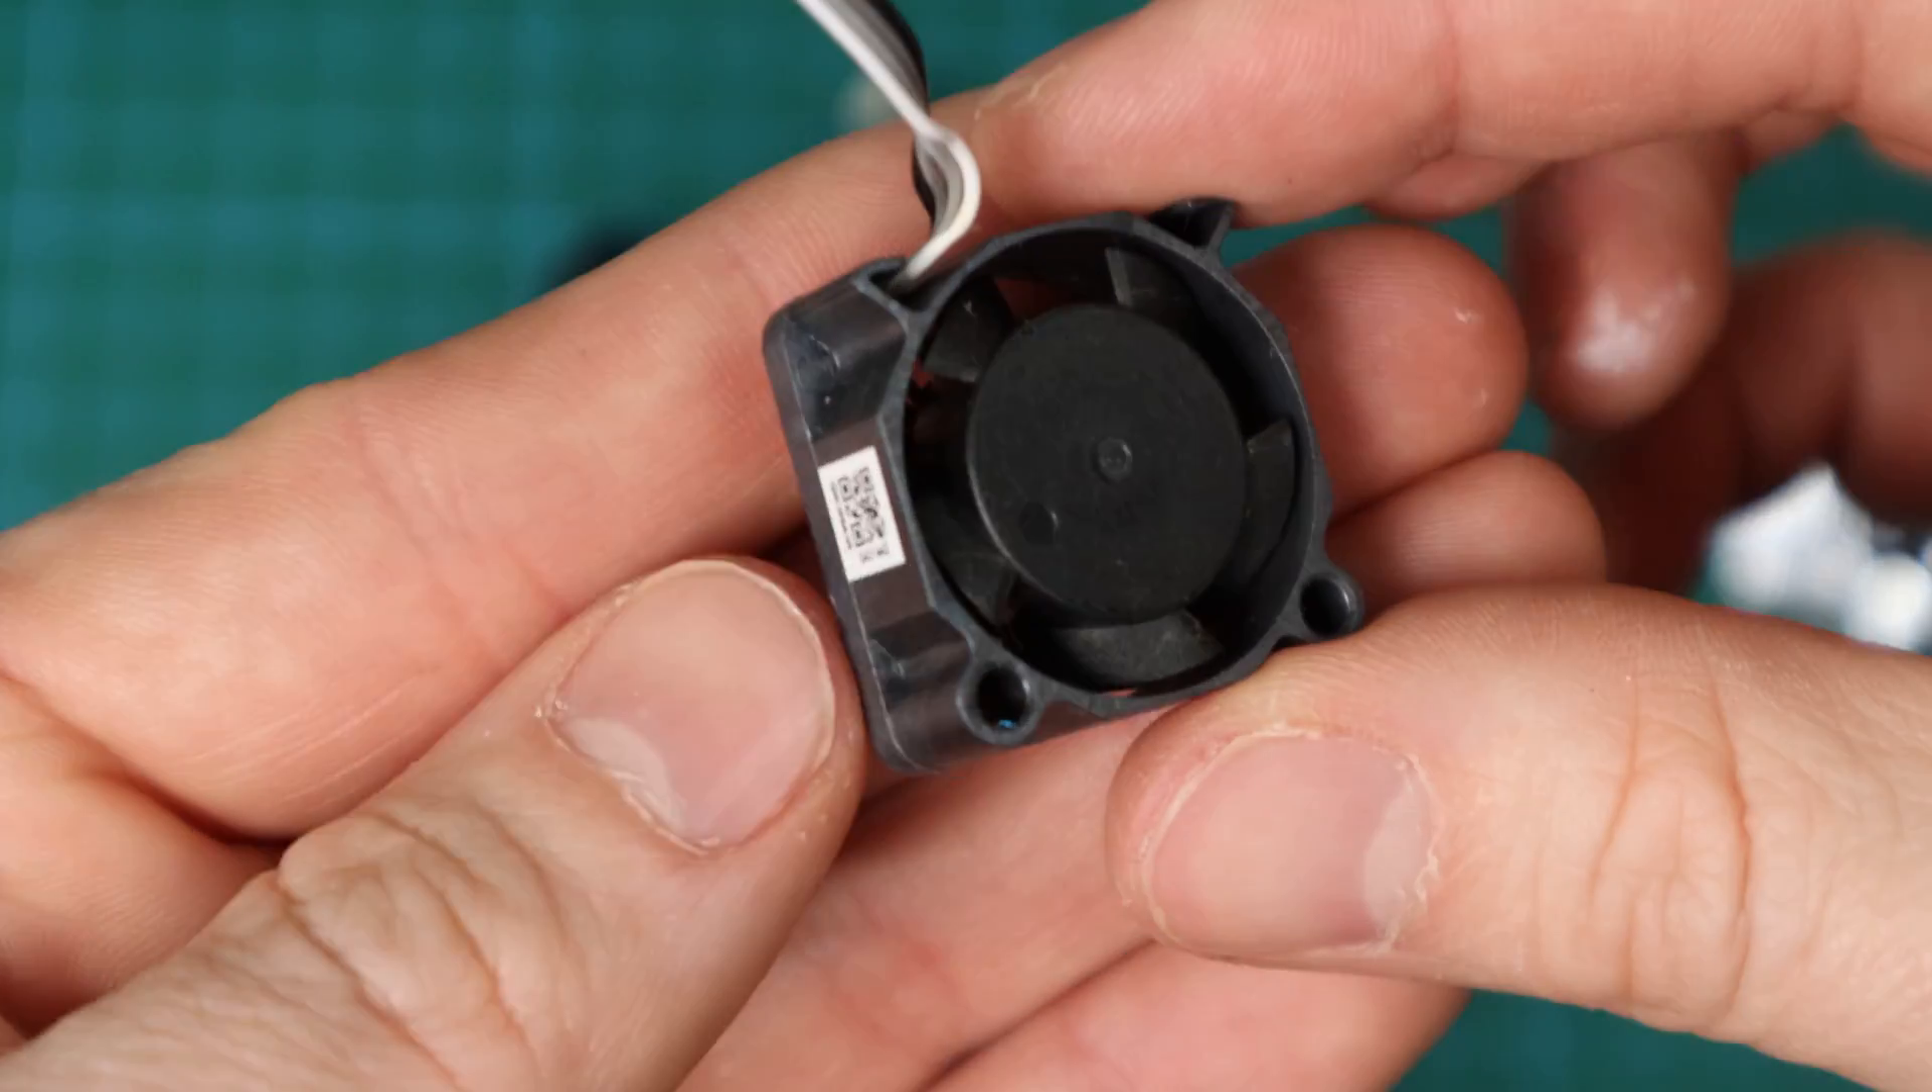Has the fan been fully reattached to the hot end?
No.